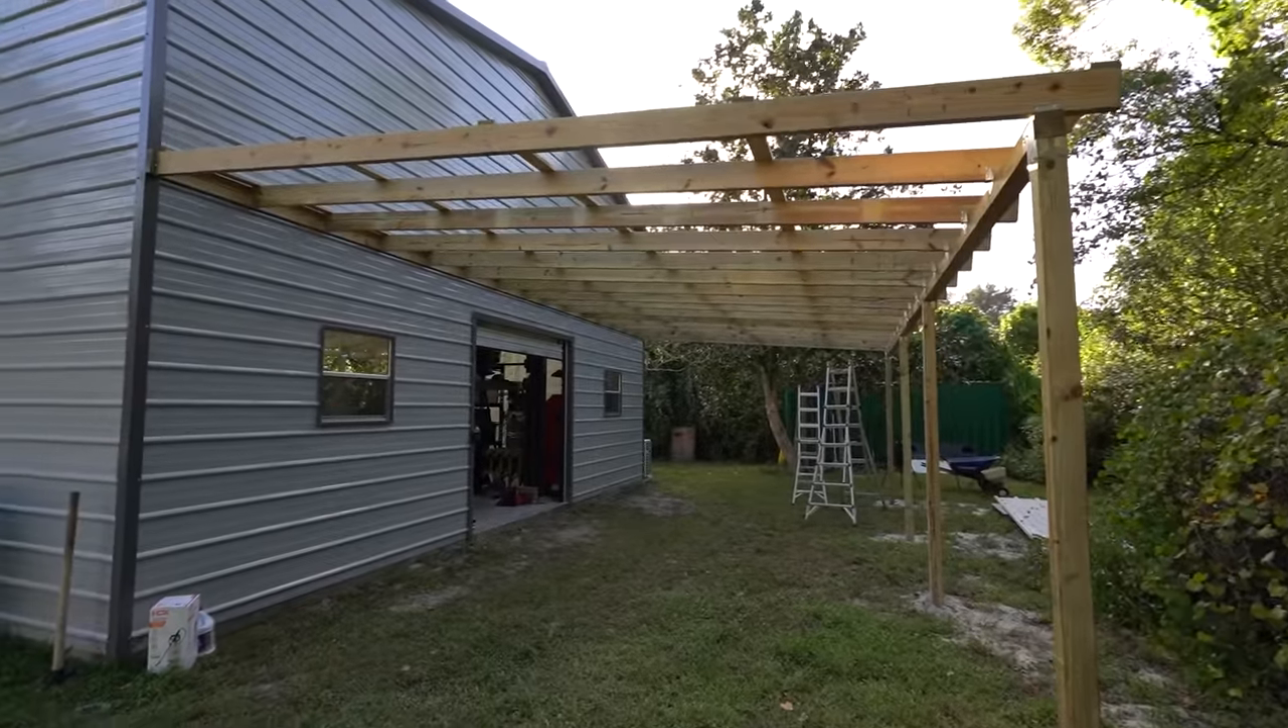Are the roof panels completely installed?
No.